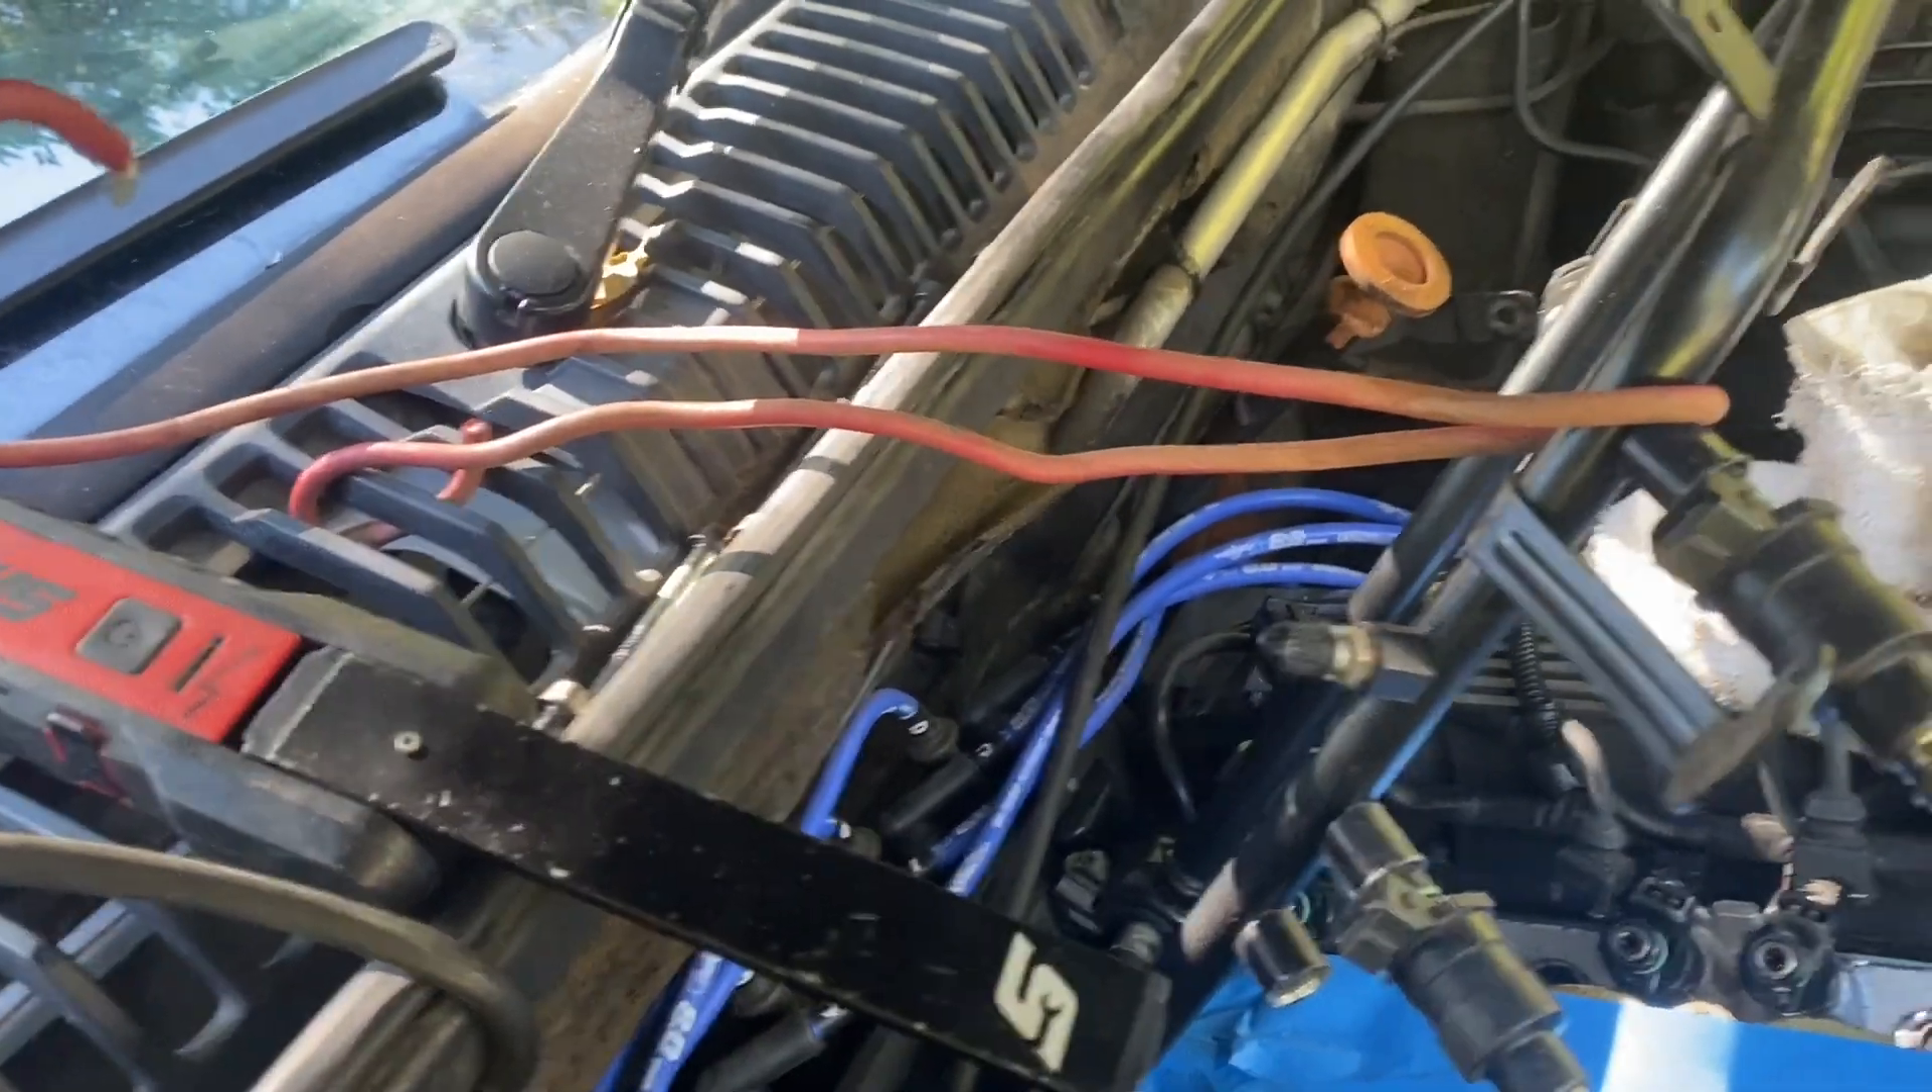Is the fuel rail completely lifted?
Yes.